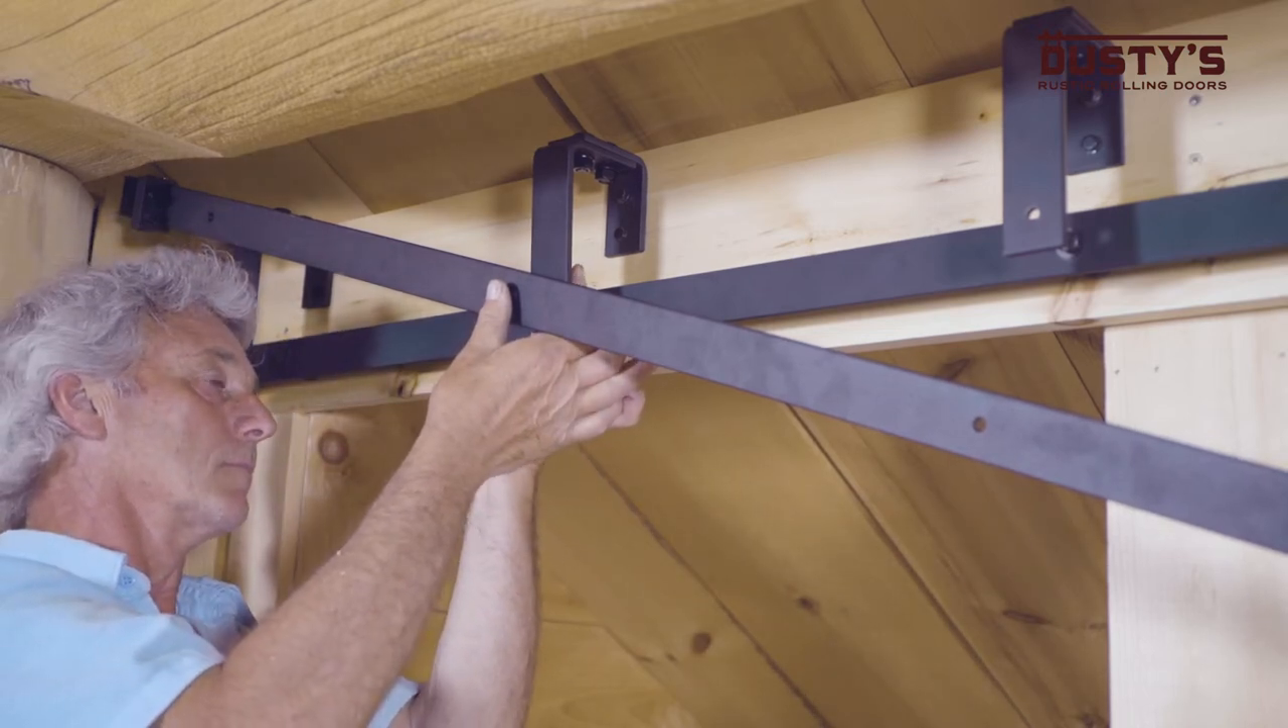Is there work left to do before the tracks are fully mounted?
Yes.